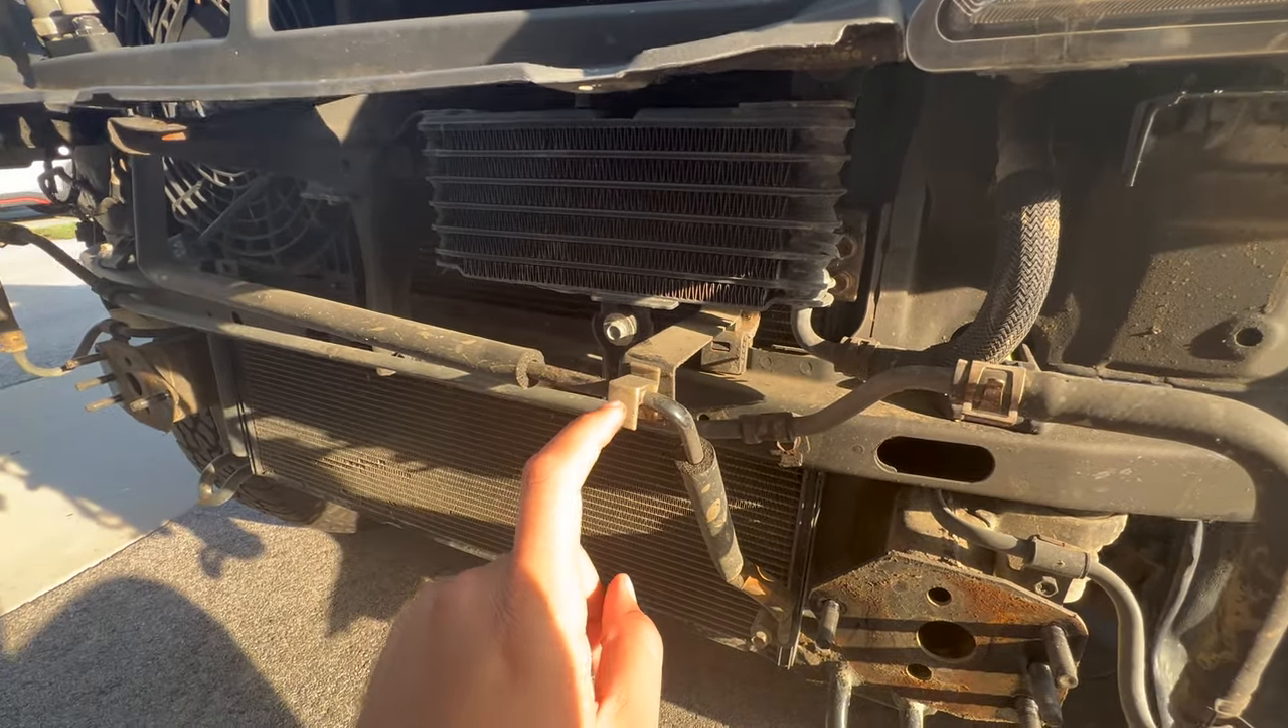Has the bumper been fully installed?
No.